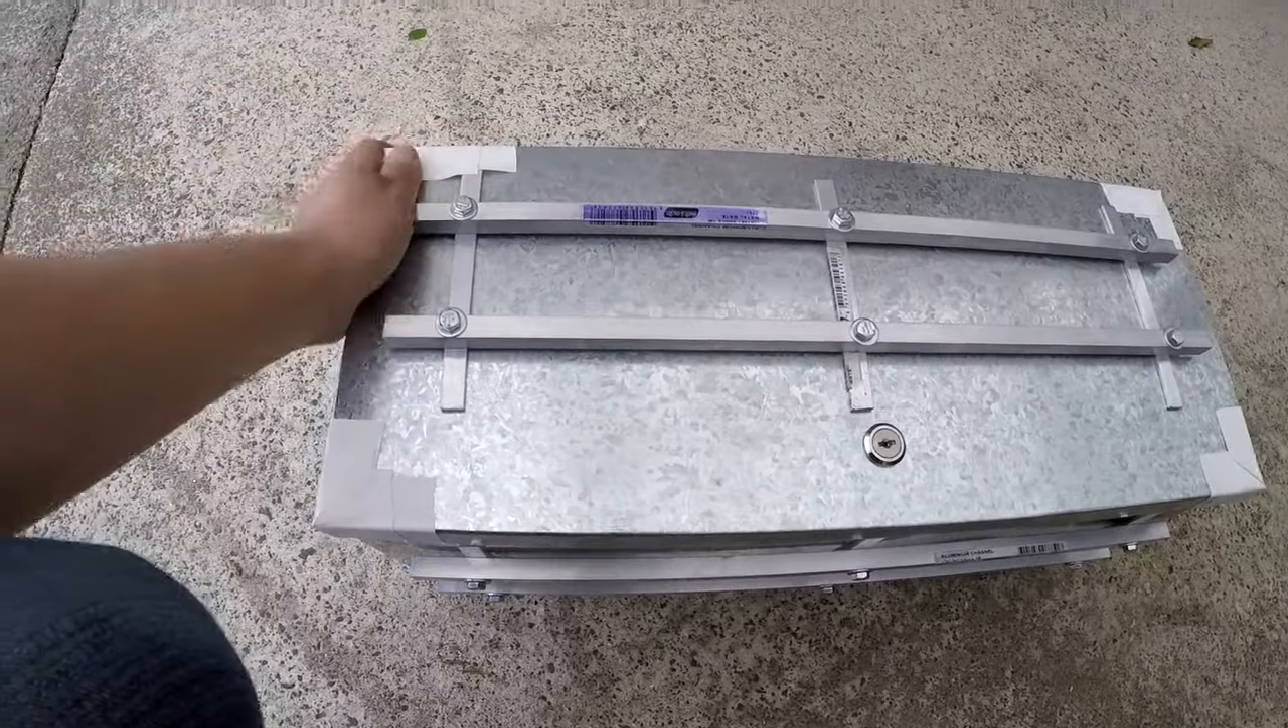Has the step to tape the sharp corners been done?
Yes.